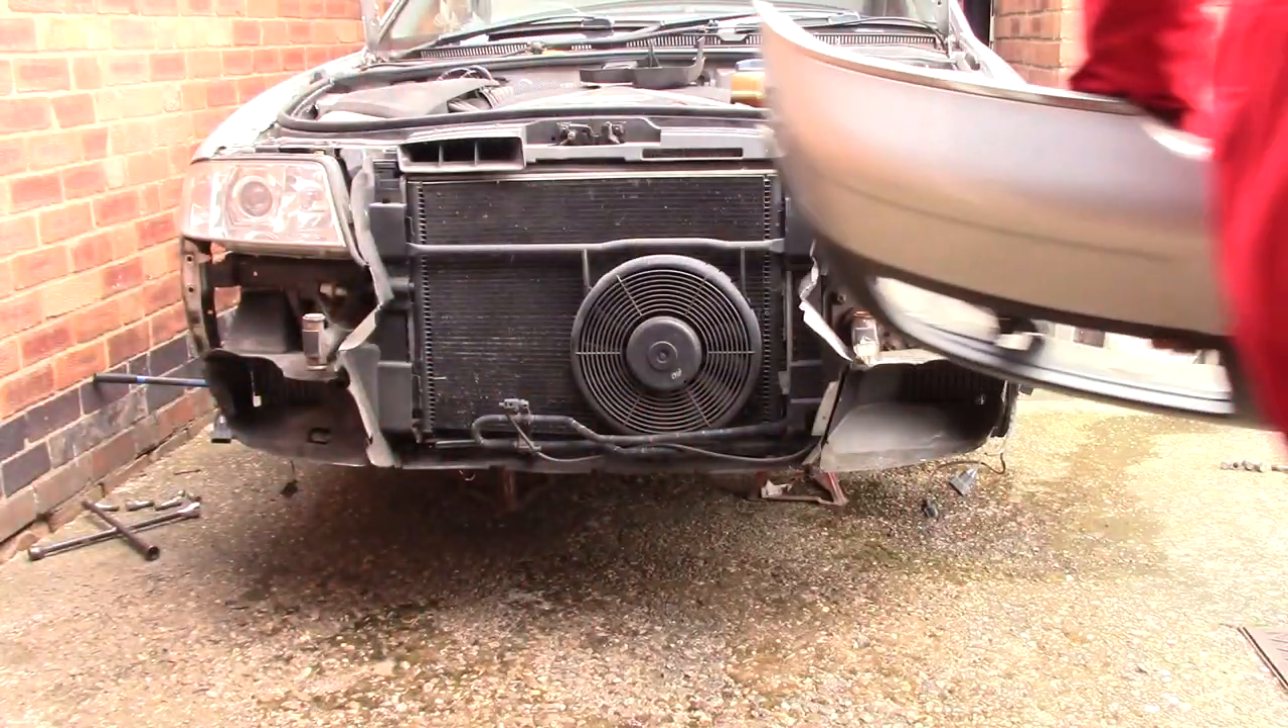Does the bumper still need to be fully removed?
No.